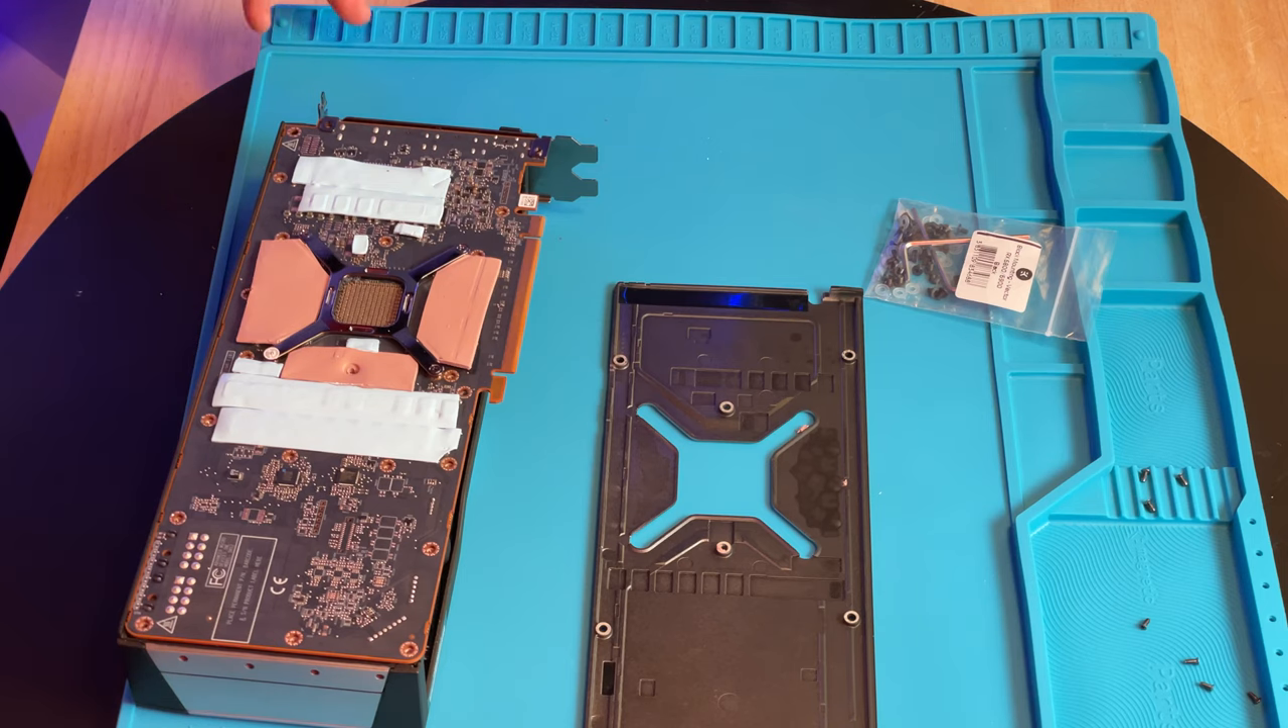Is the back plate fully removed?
Yes.